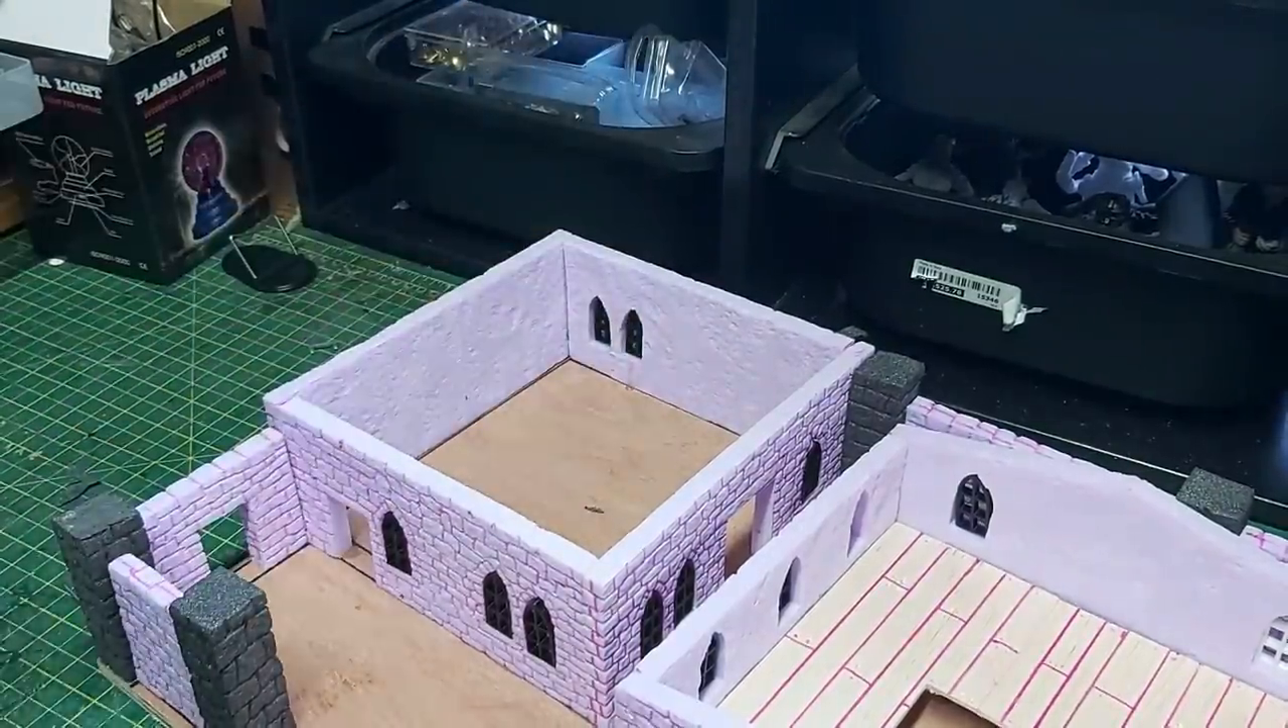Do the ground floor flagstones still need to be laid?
Yes.